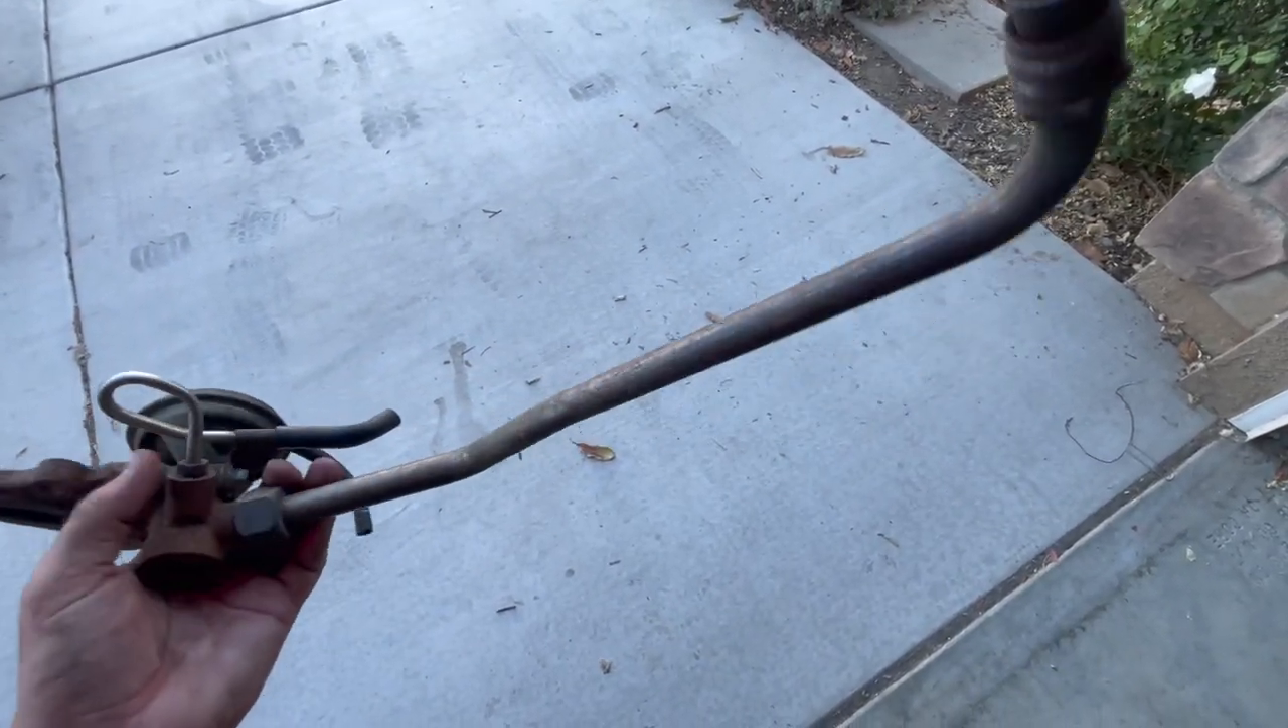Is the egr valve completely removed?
Yes.